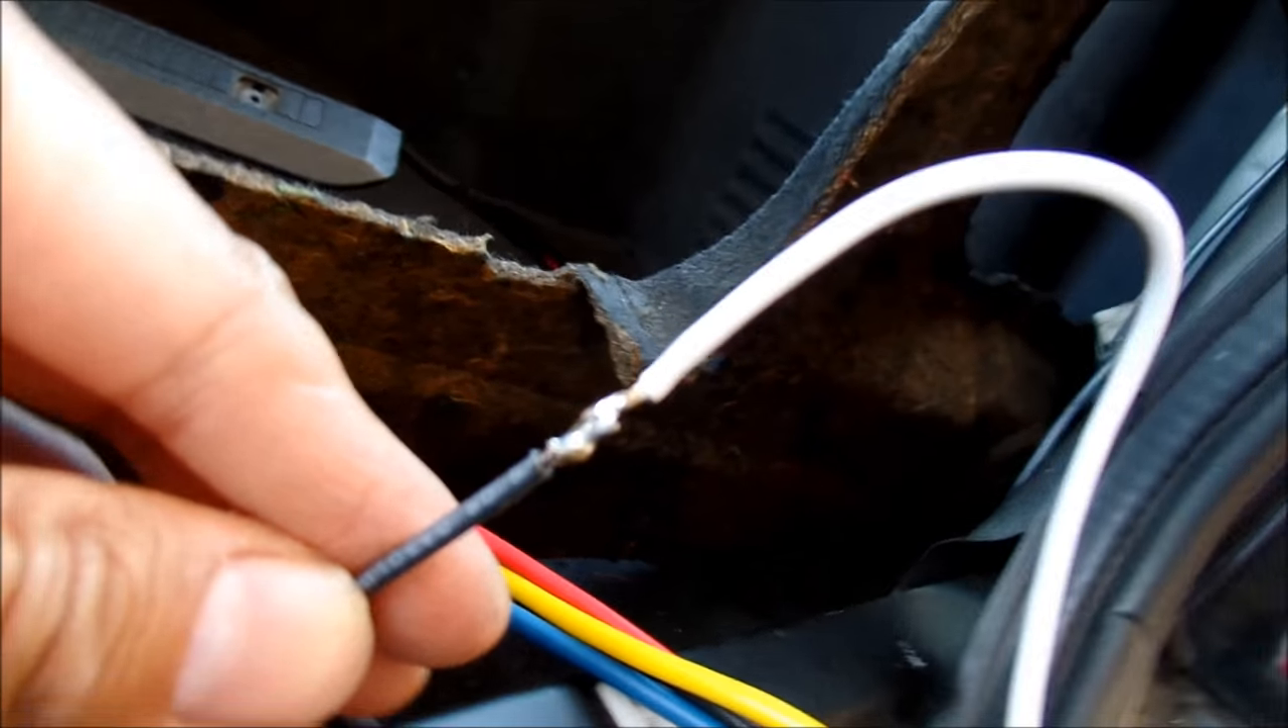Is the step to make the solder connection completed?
Yes.